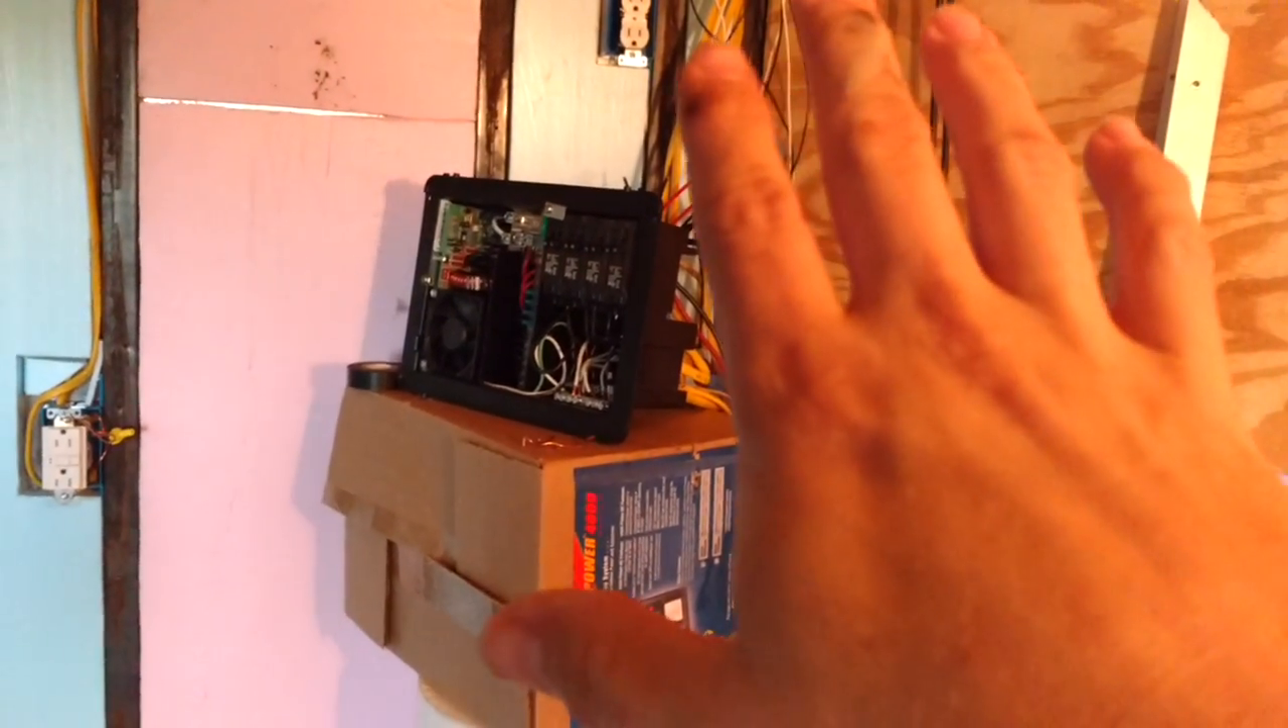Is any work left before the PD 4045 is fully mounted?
Yes.